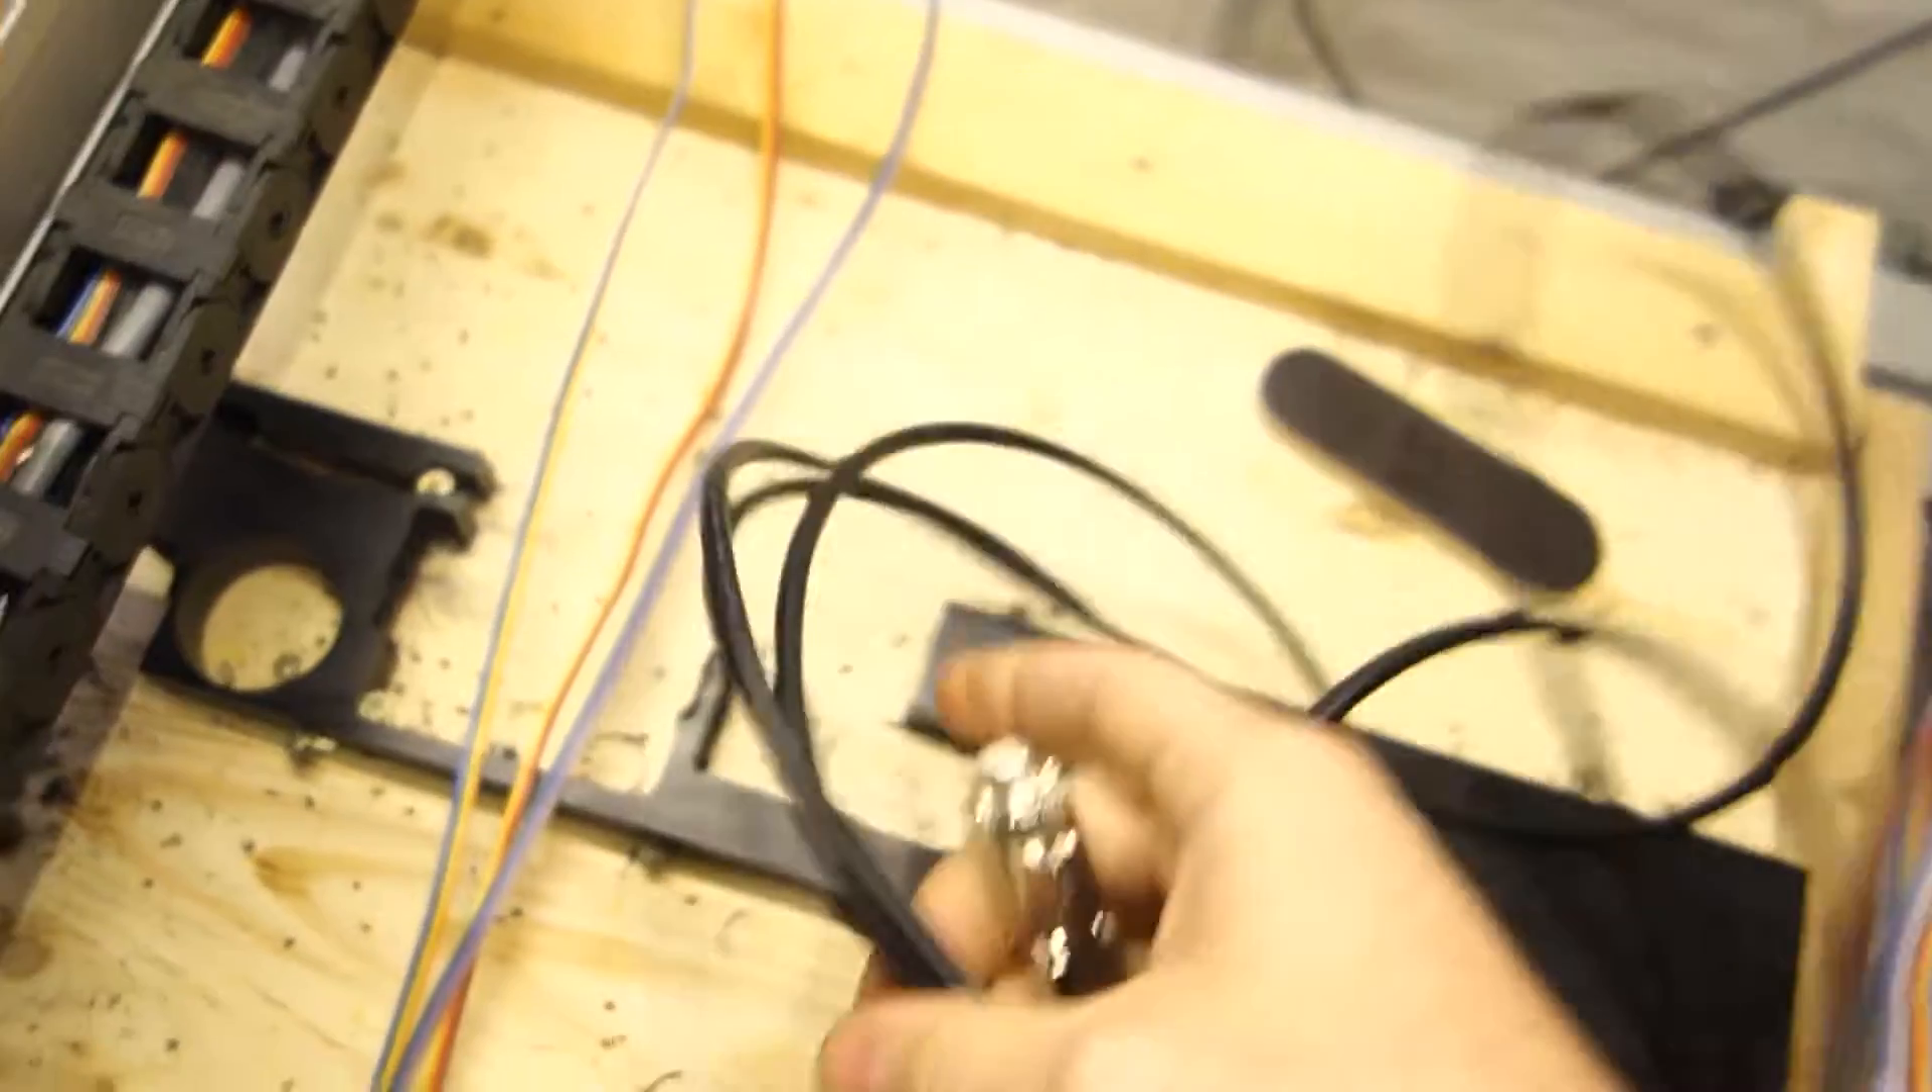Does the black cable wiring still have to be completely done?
Yes.